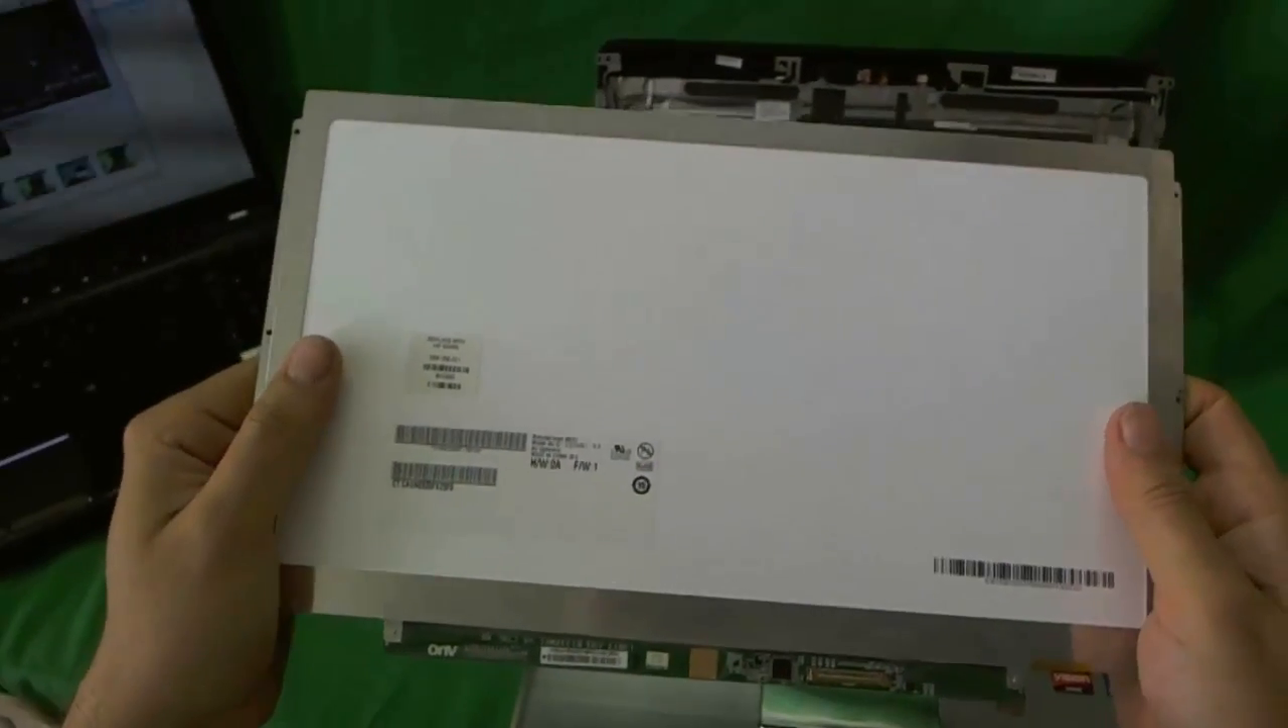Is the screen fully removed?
Yes.